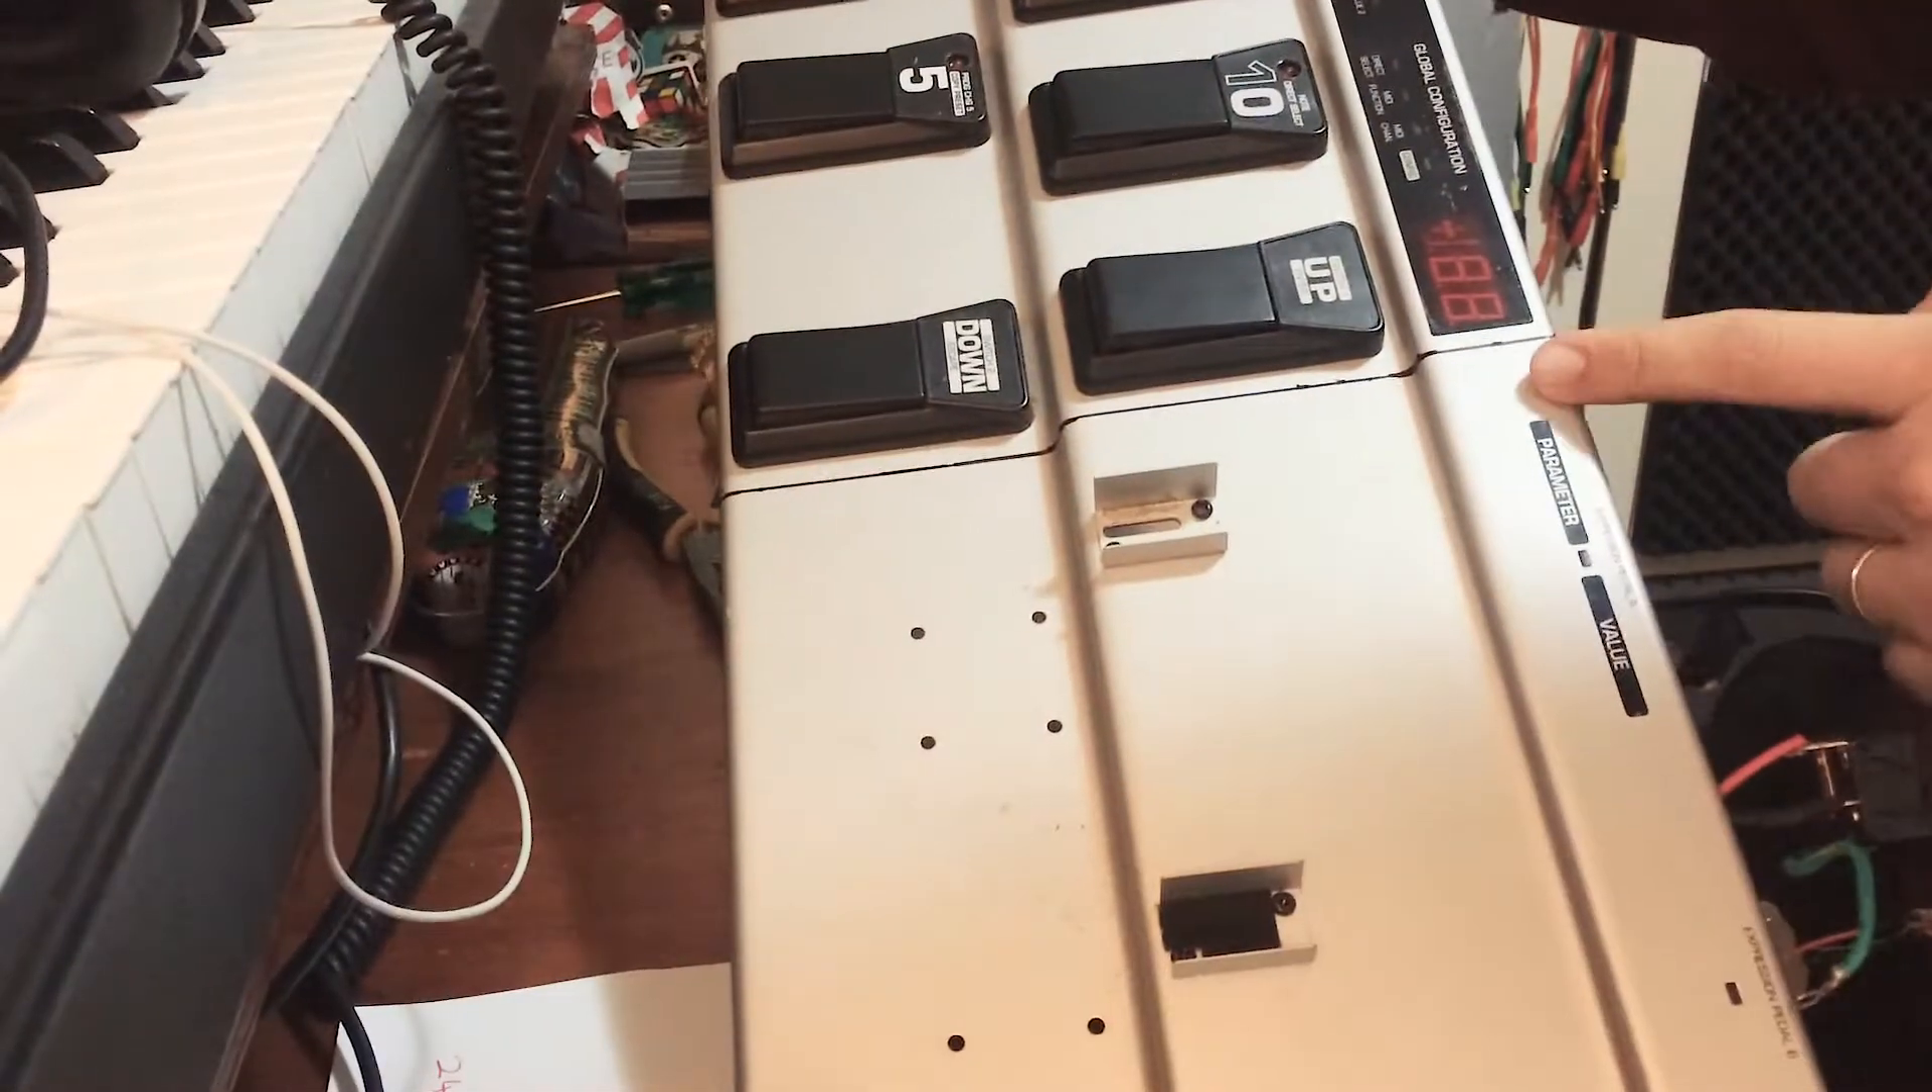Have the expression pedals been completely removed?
Yes.